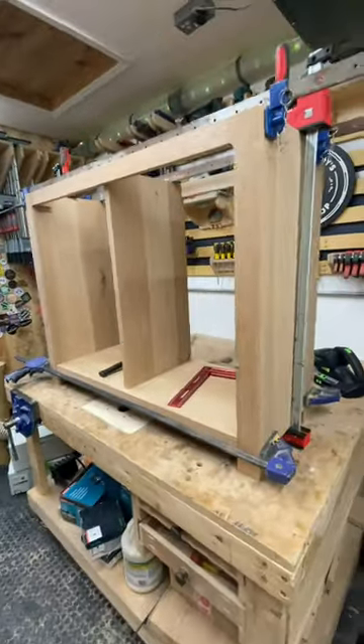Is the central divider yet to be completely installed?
No.